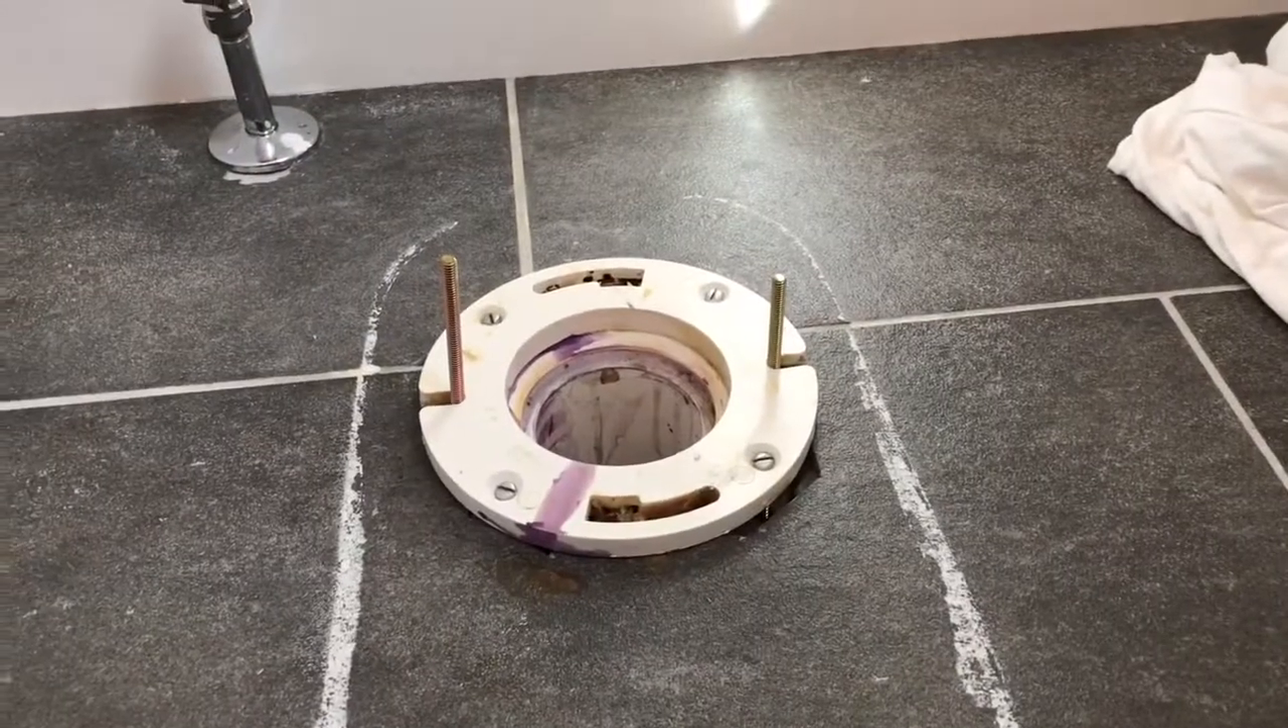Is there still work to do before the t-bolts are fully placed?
No.